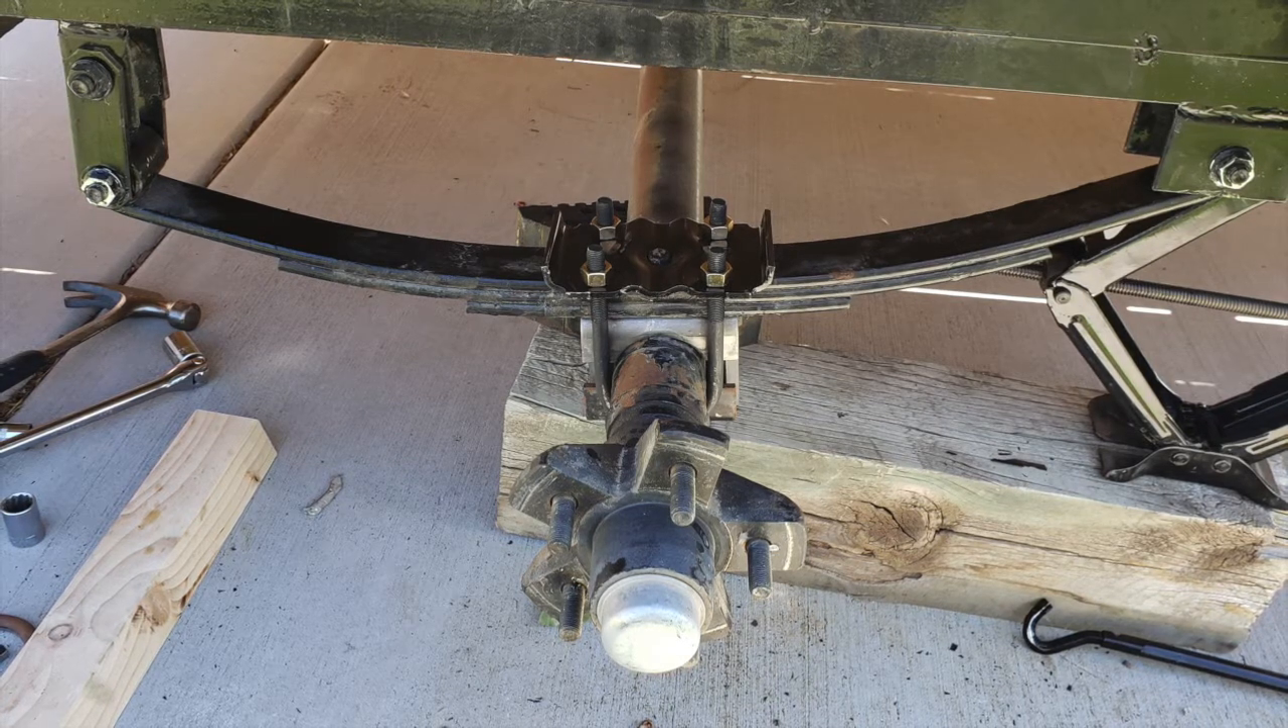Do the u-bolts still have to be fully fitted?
No.